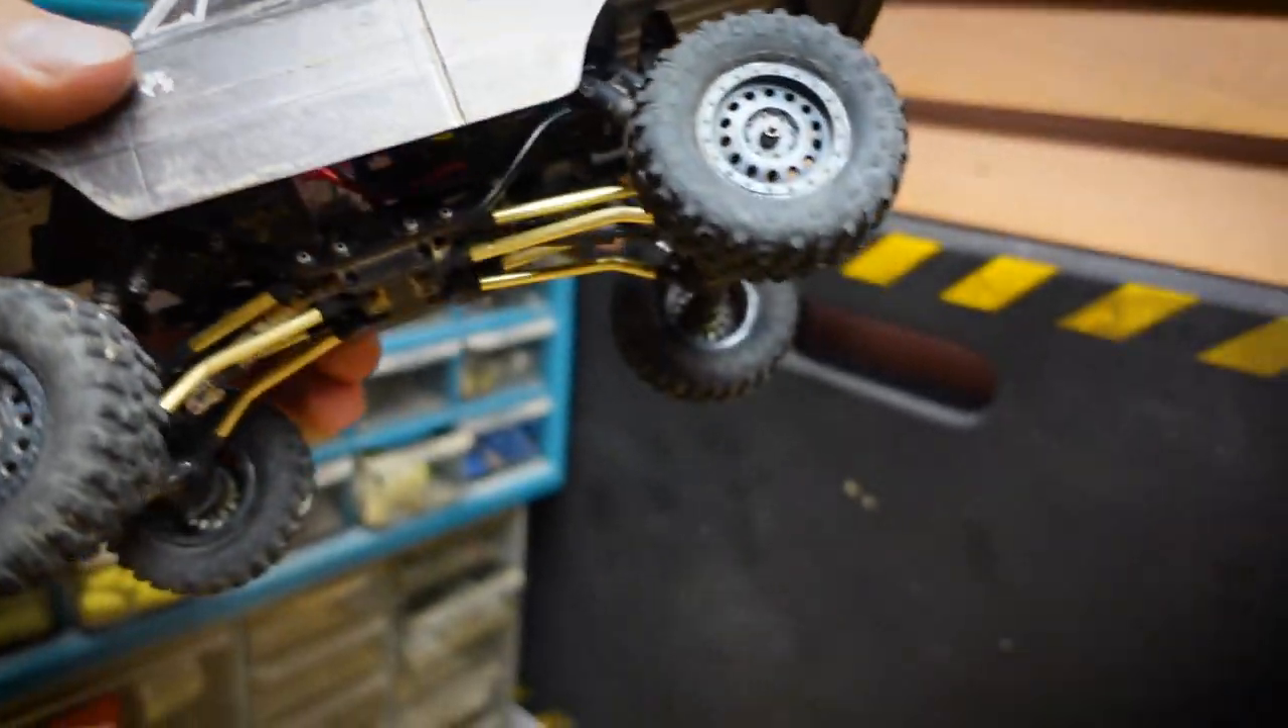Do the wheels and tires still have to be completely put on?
No.